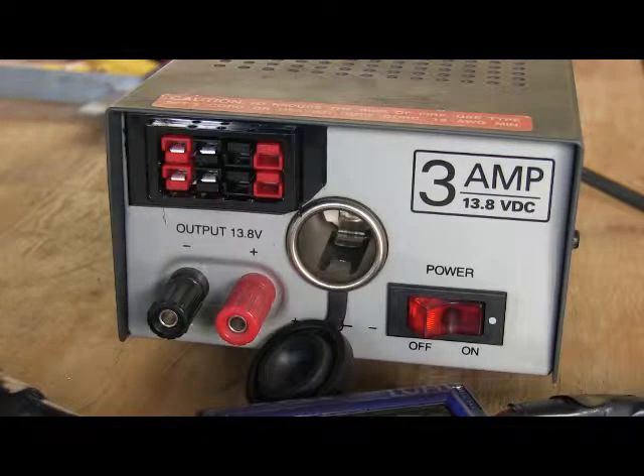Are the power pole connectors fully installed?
Yes.